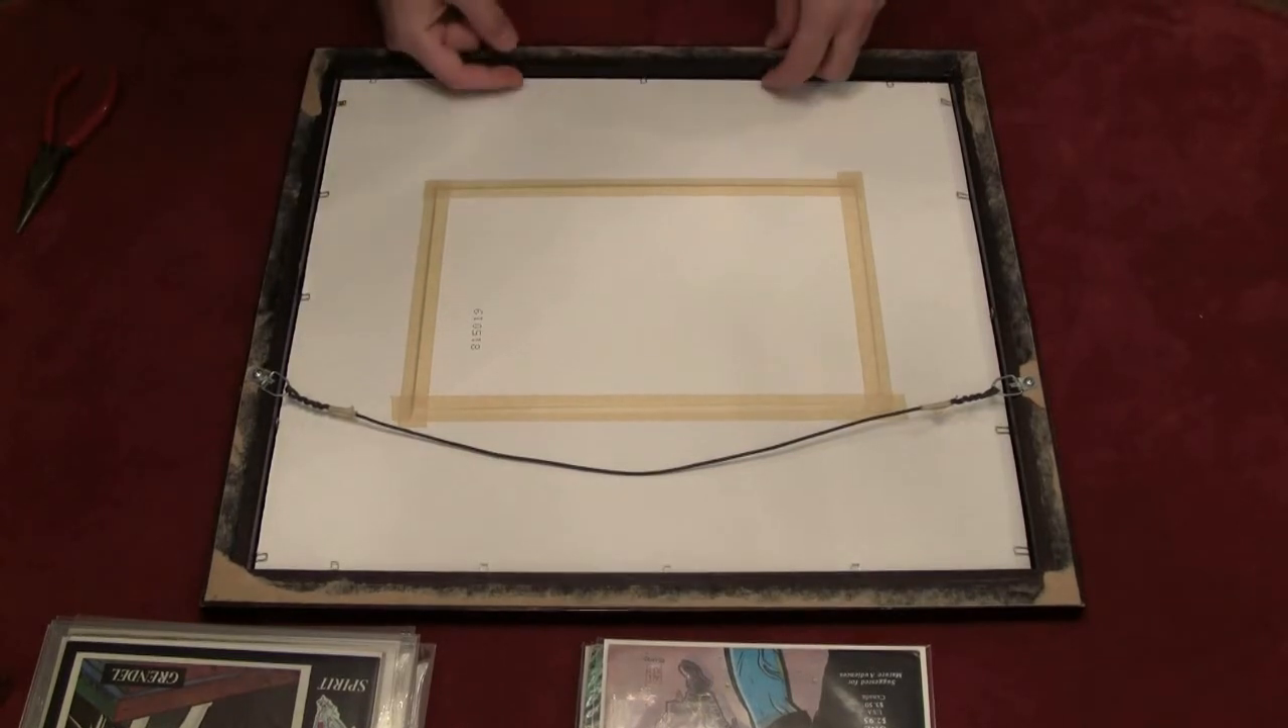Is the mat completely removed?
No.